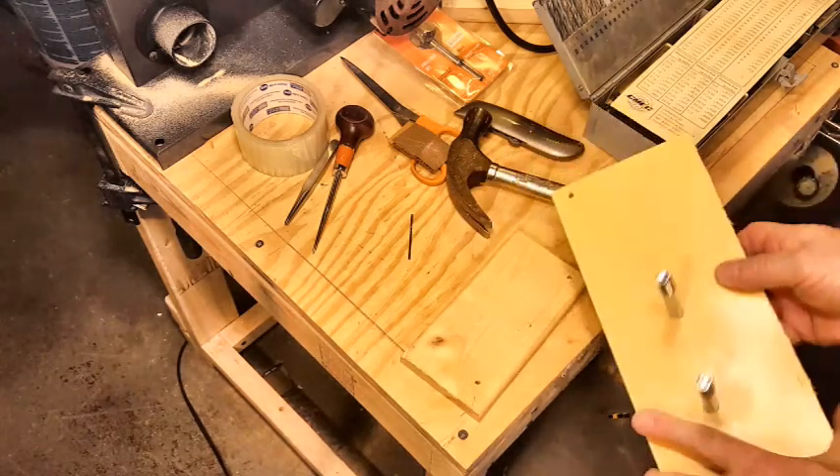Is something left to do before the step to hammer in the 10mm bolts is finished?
No.